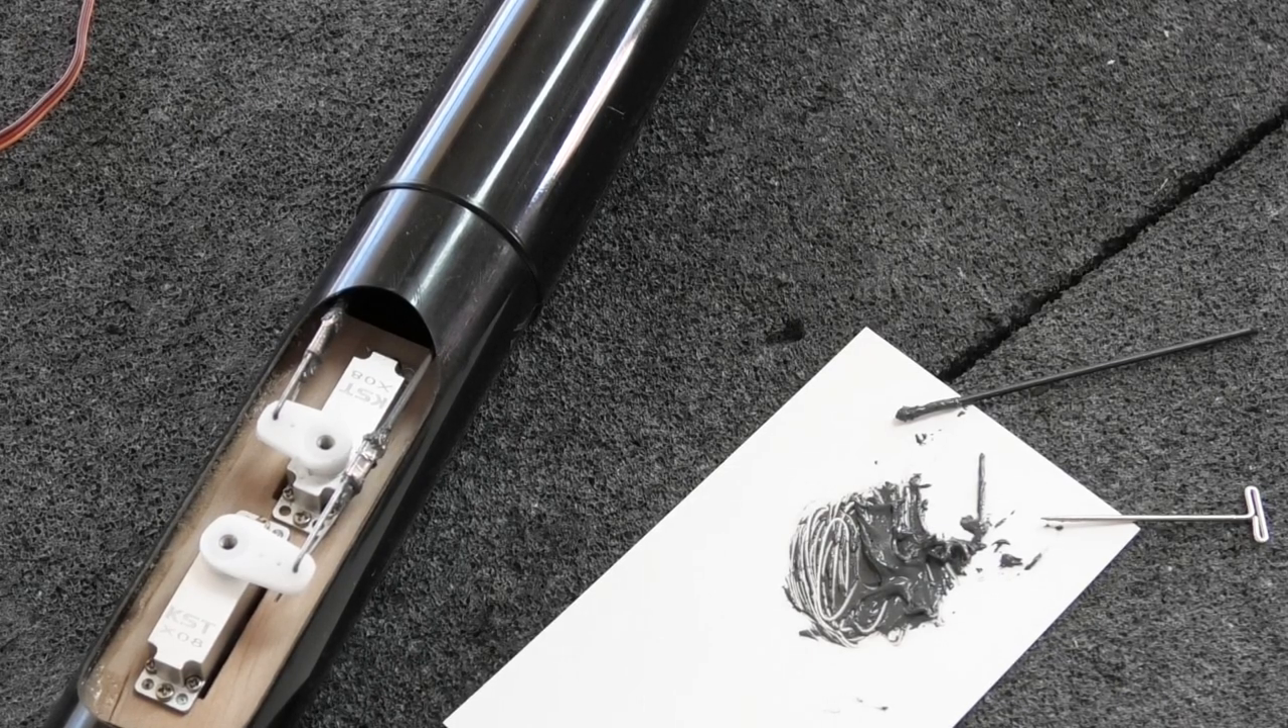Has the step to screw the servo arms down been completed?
No.